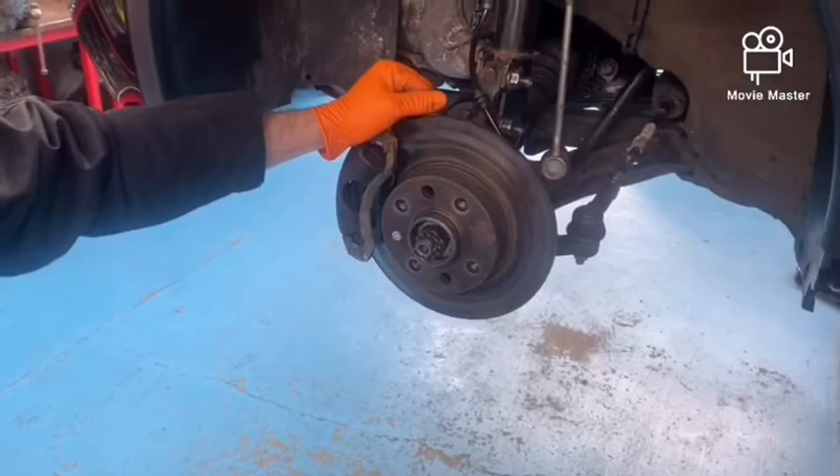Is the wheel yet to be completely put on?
Yes.